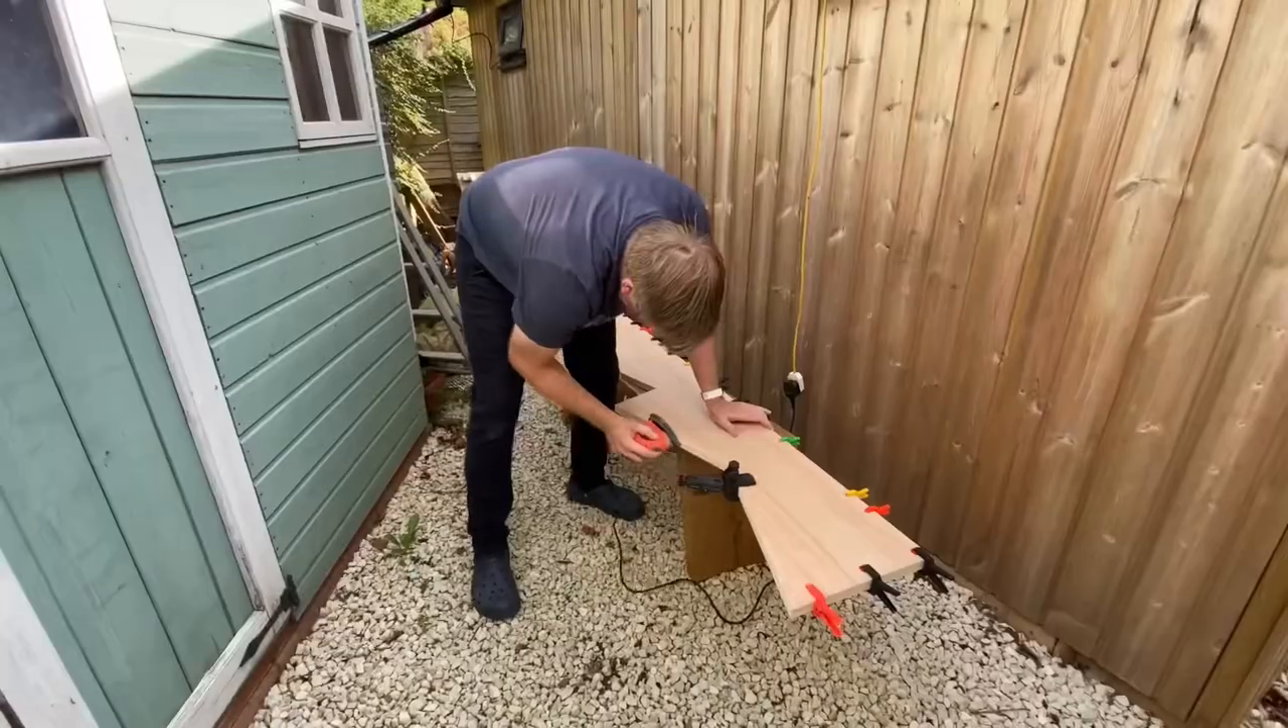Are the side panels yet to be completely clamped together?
No.